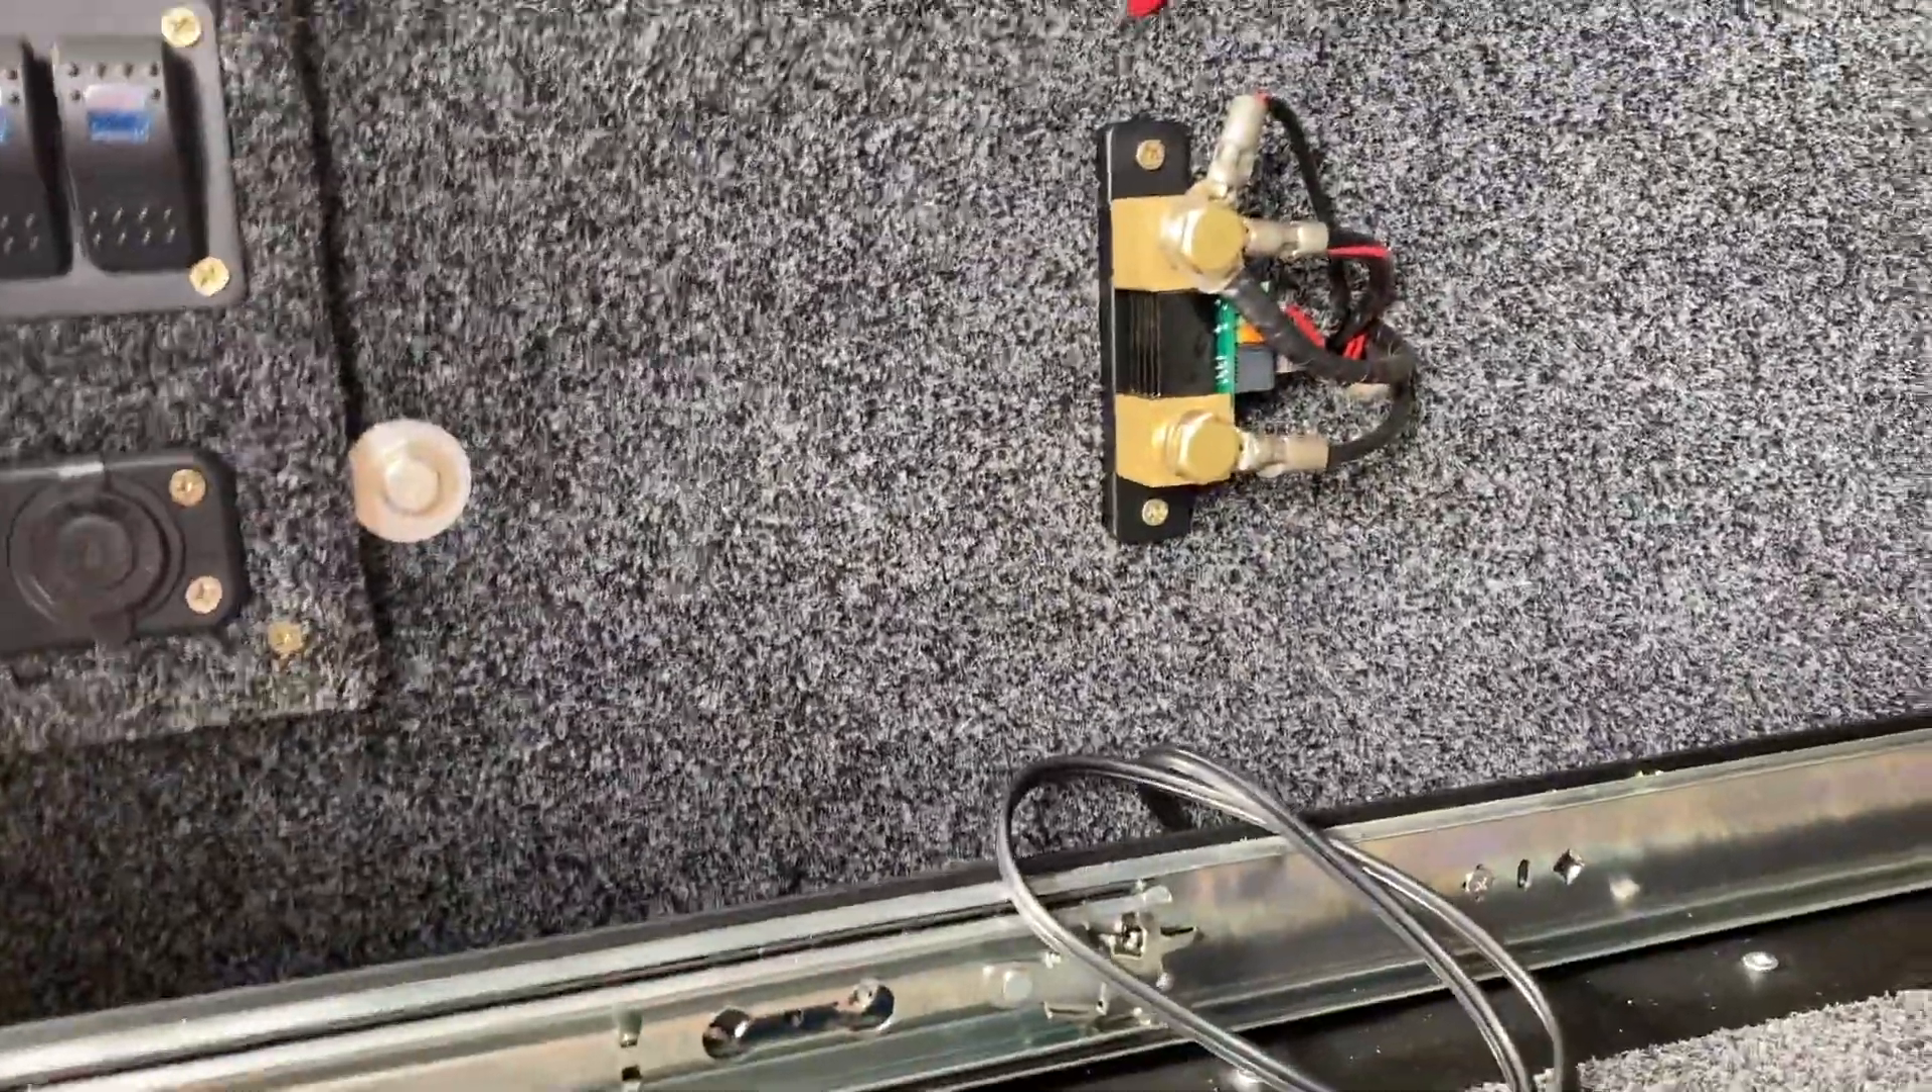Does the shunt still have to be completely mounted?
No.